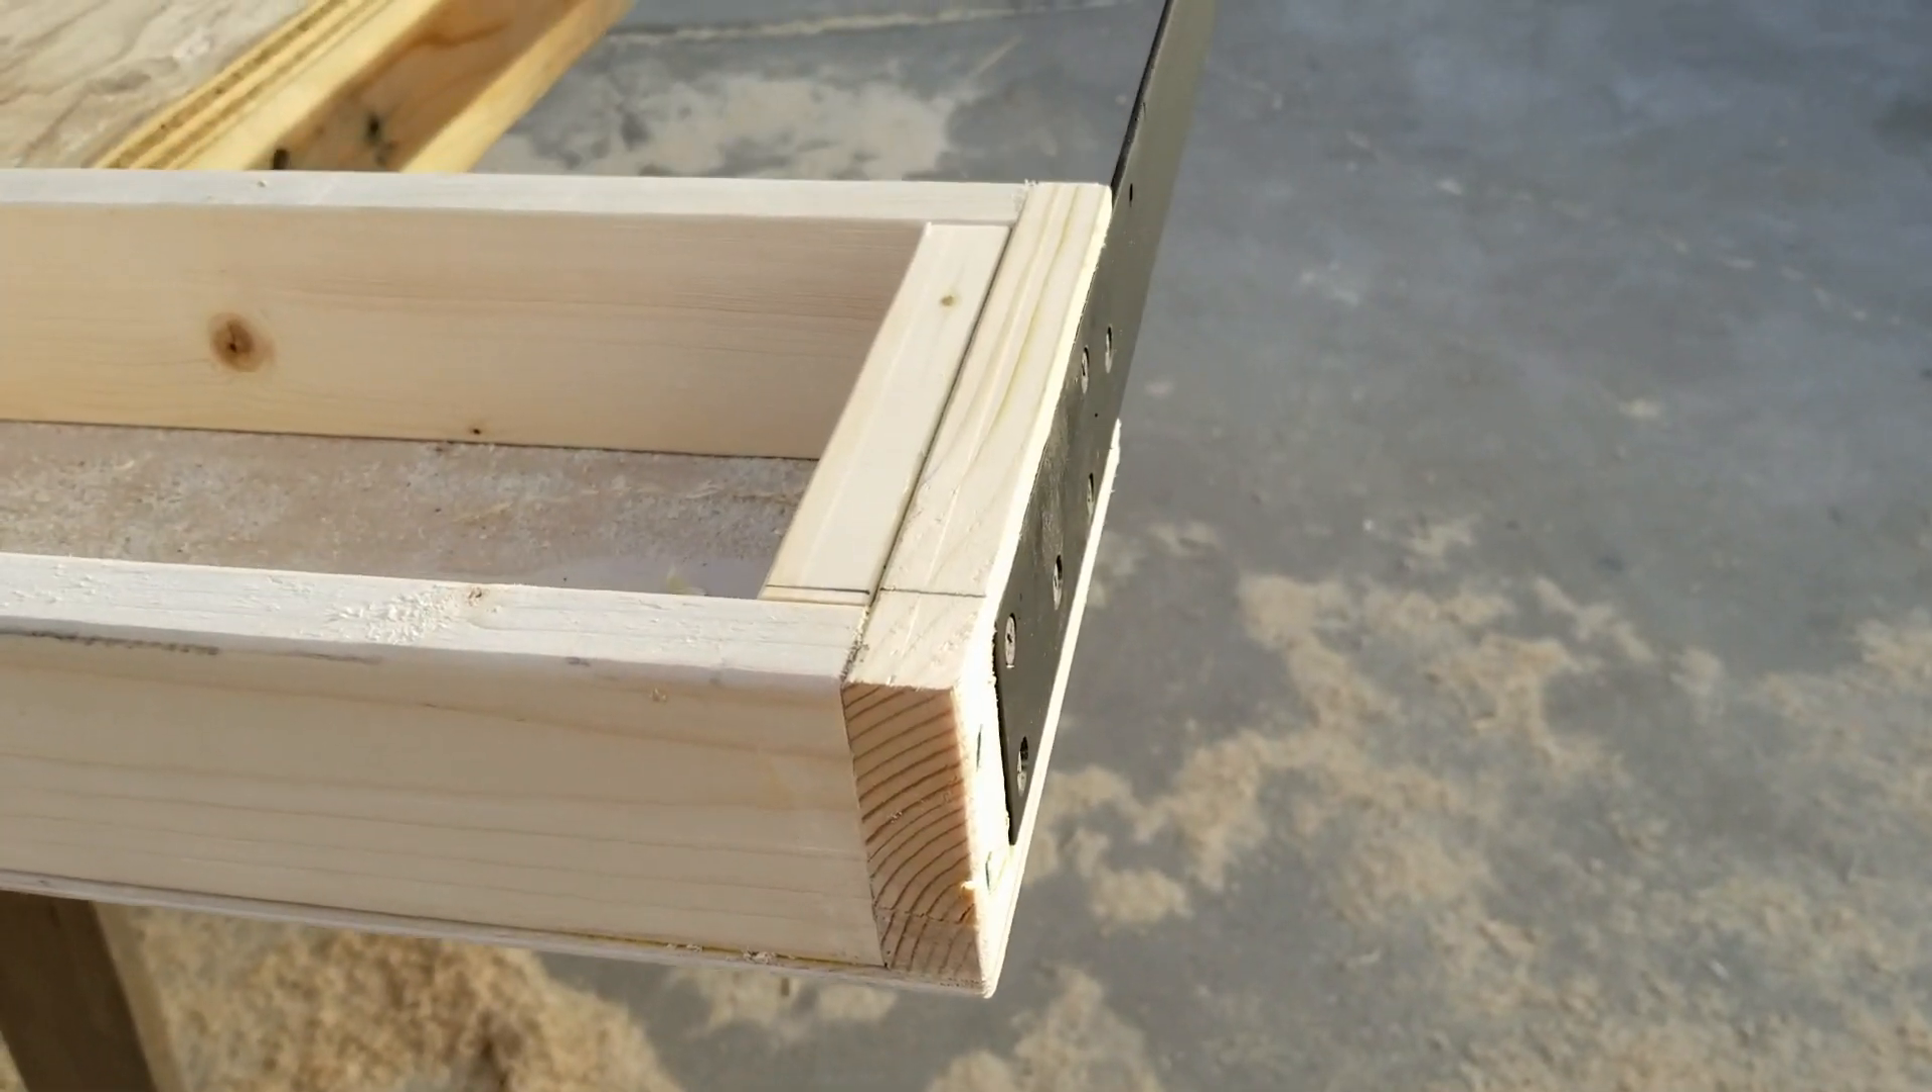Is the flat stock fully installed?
Yes.